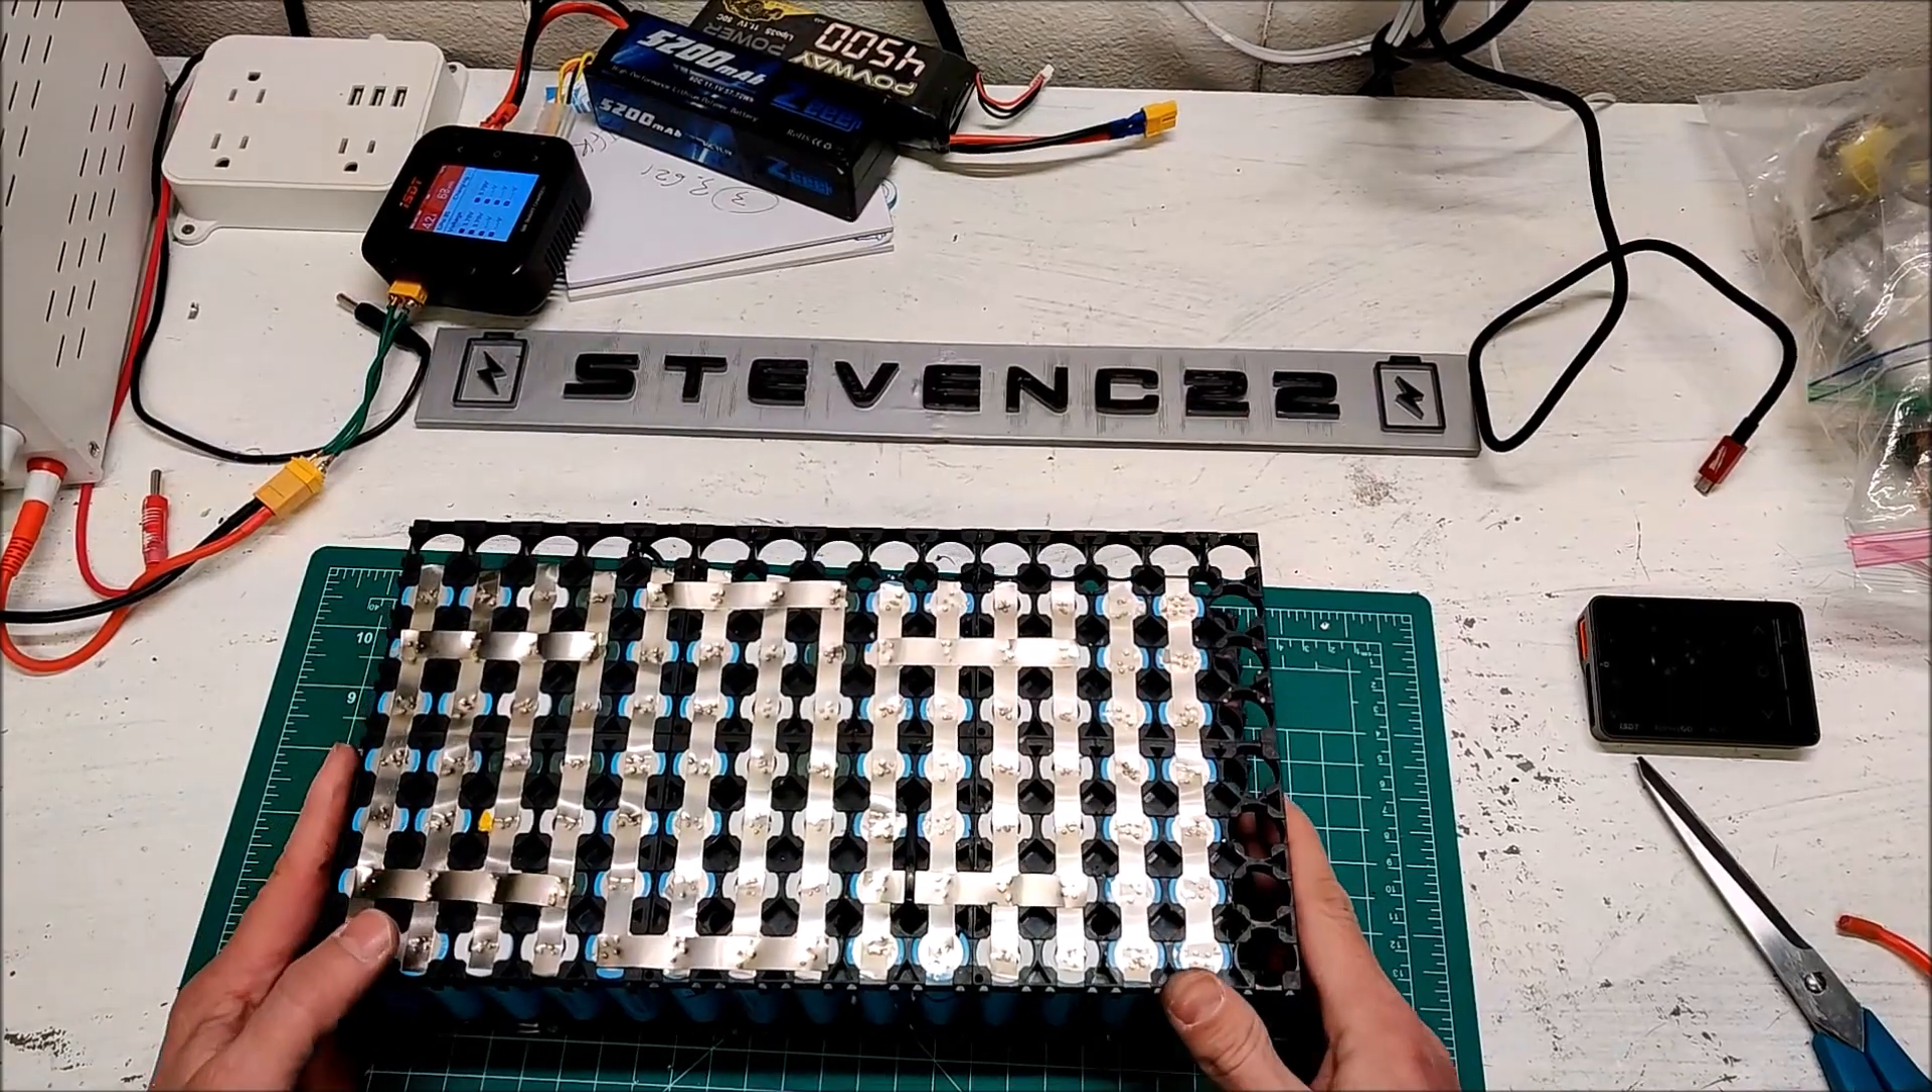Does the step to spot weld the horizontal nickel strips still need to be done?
No.